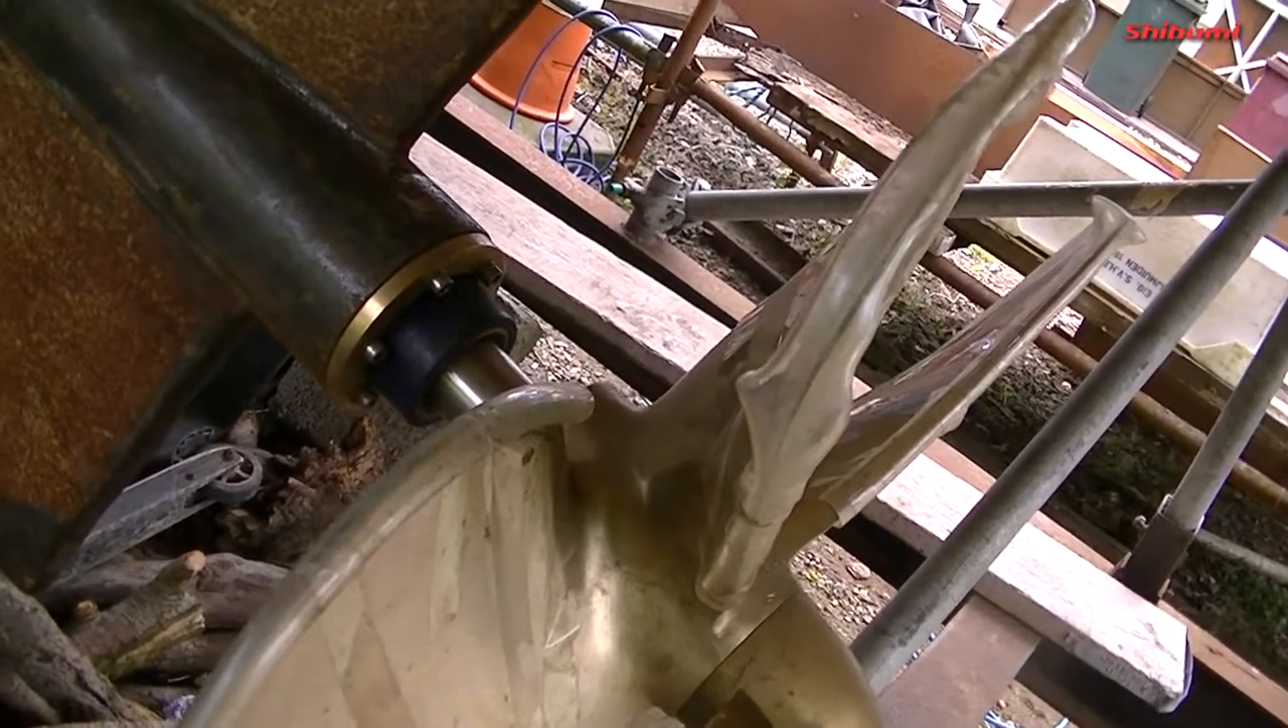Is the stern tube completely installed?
Yes.